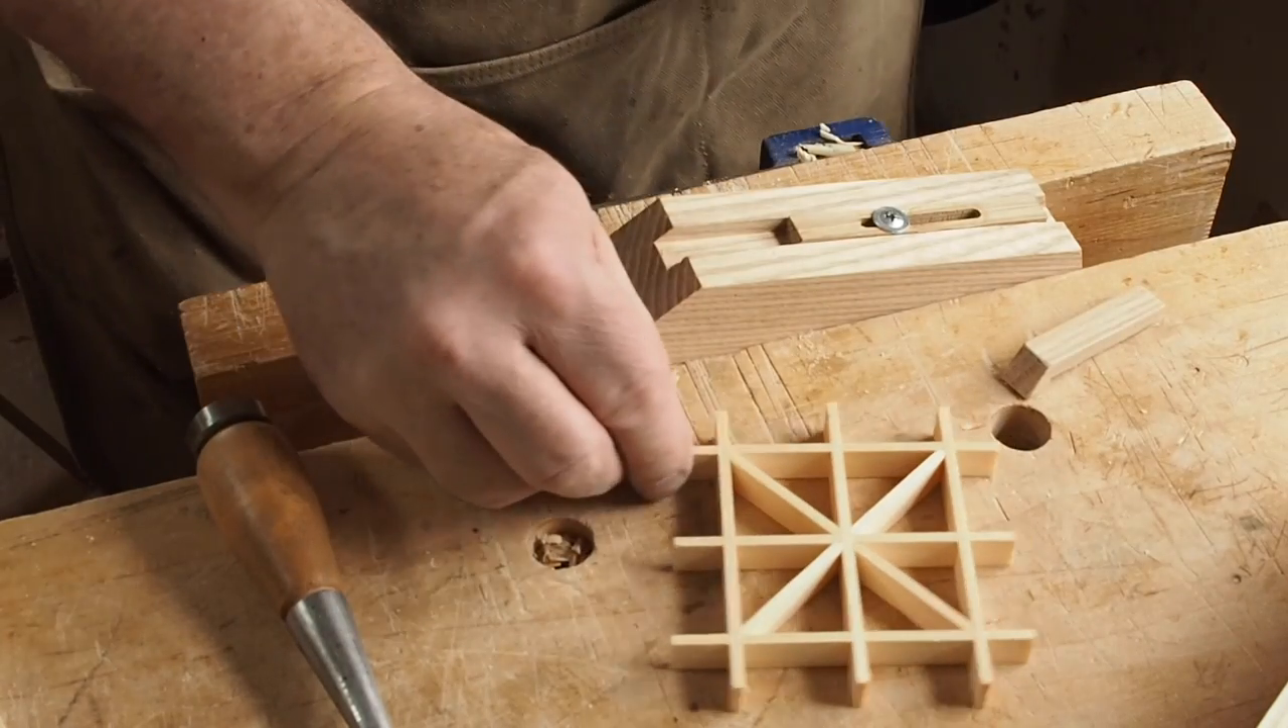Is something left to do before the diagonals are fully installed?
No.